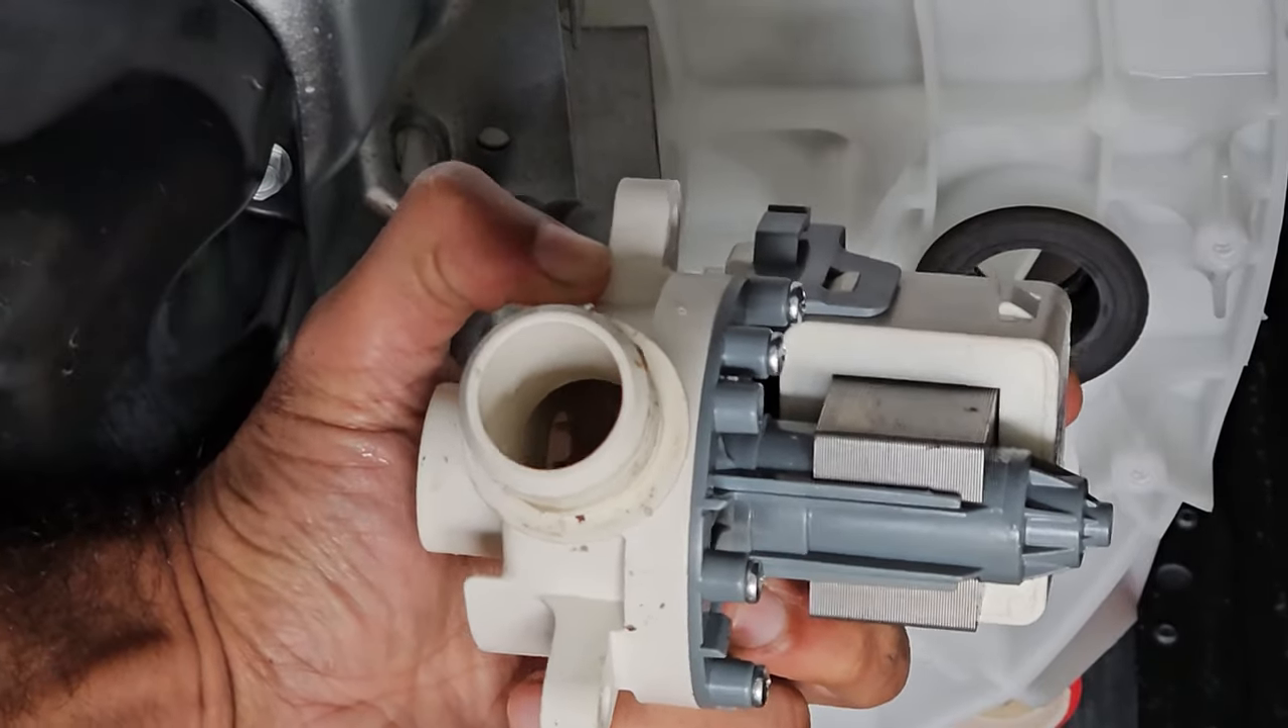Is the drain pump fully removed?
Yes.